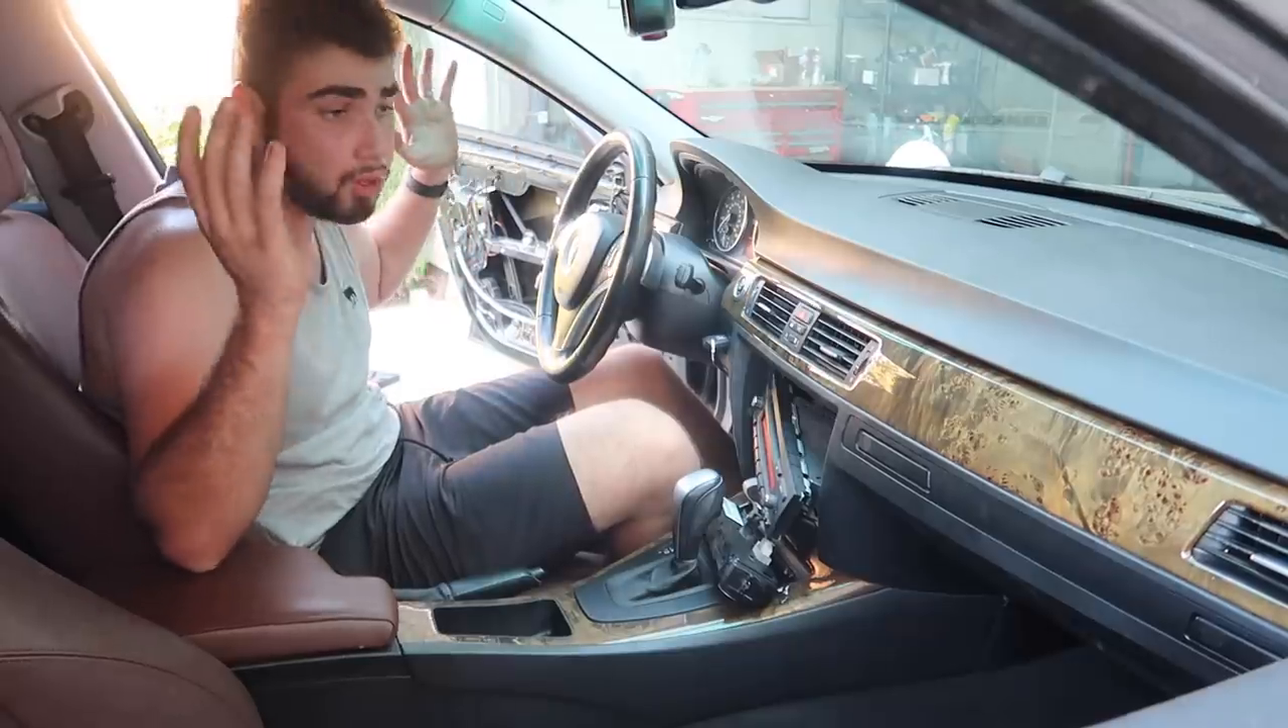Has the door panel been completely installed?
No.